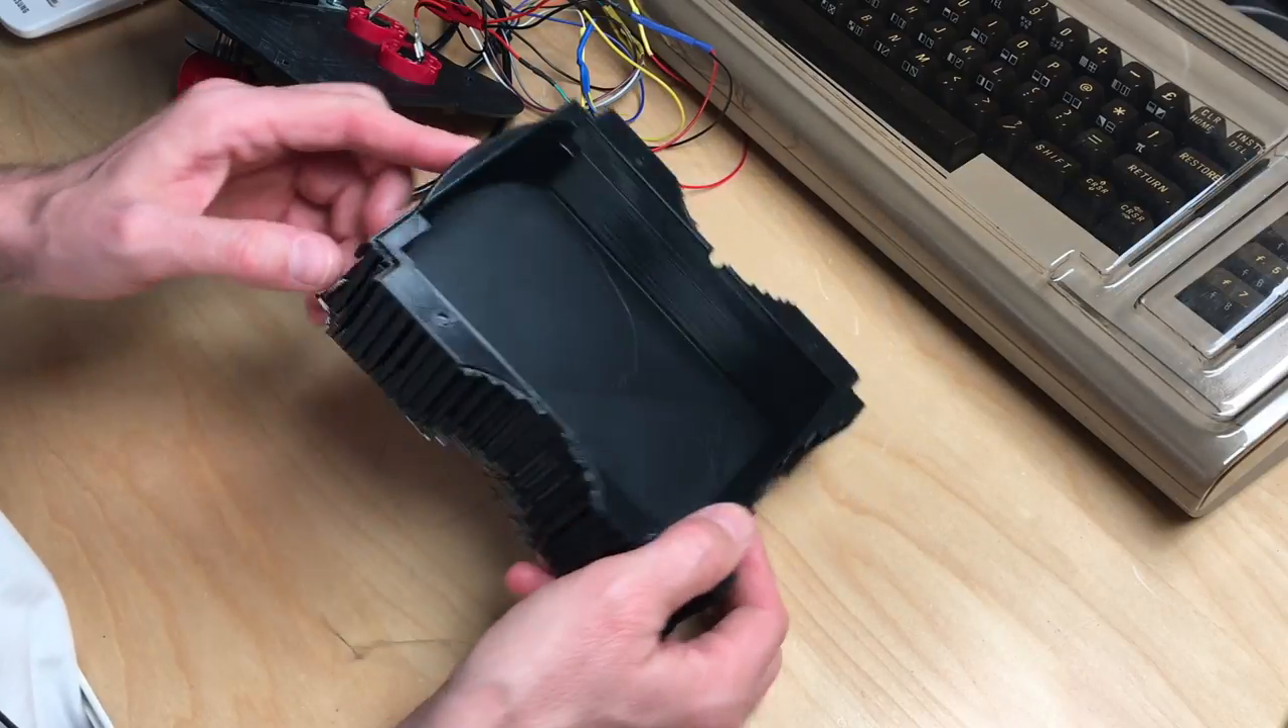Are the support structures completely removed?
No.